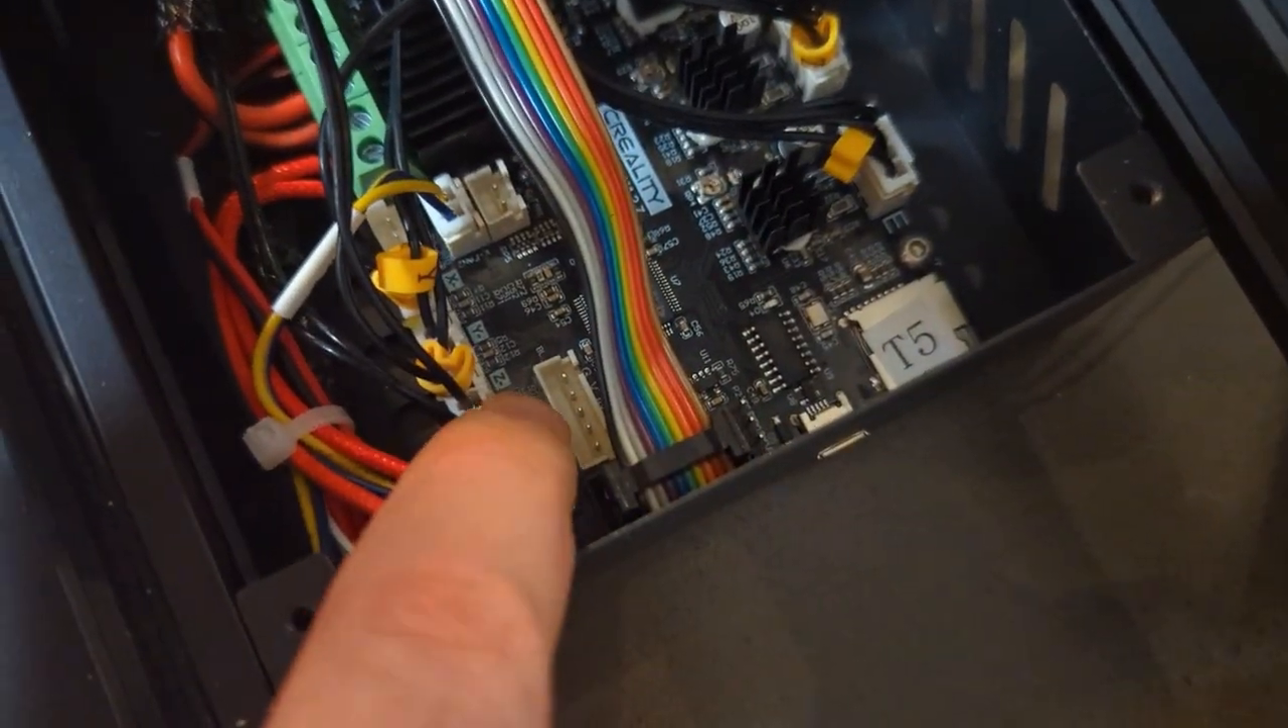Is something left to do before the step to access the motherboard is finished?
No.